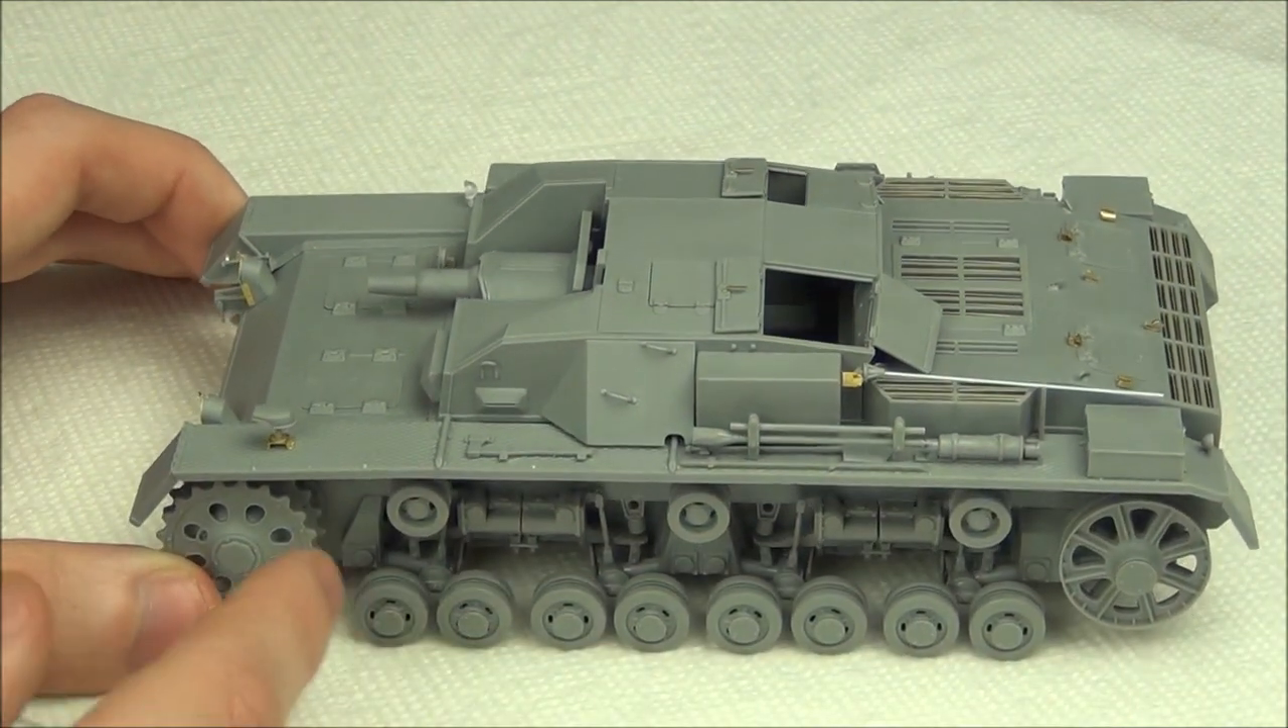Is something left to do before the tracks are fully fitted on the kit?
Yes.